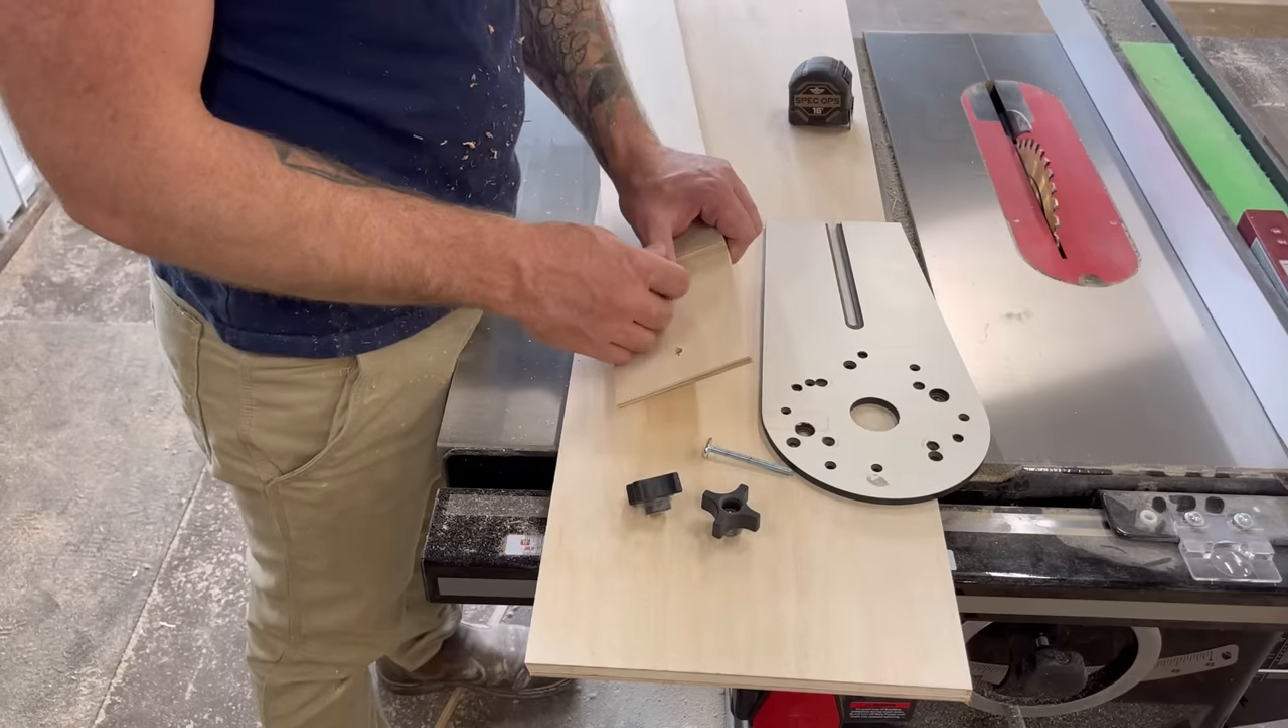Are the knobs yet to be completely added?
Yes.